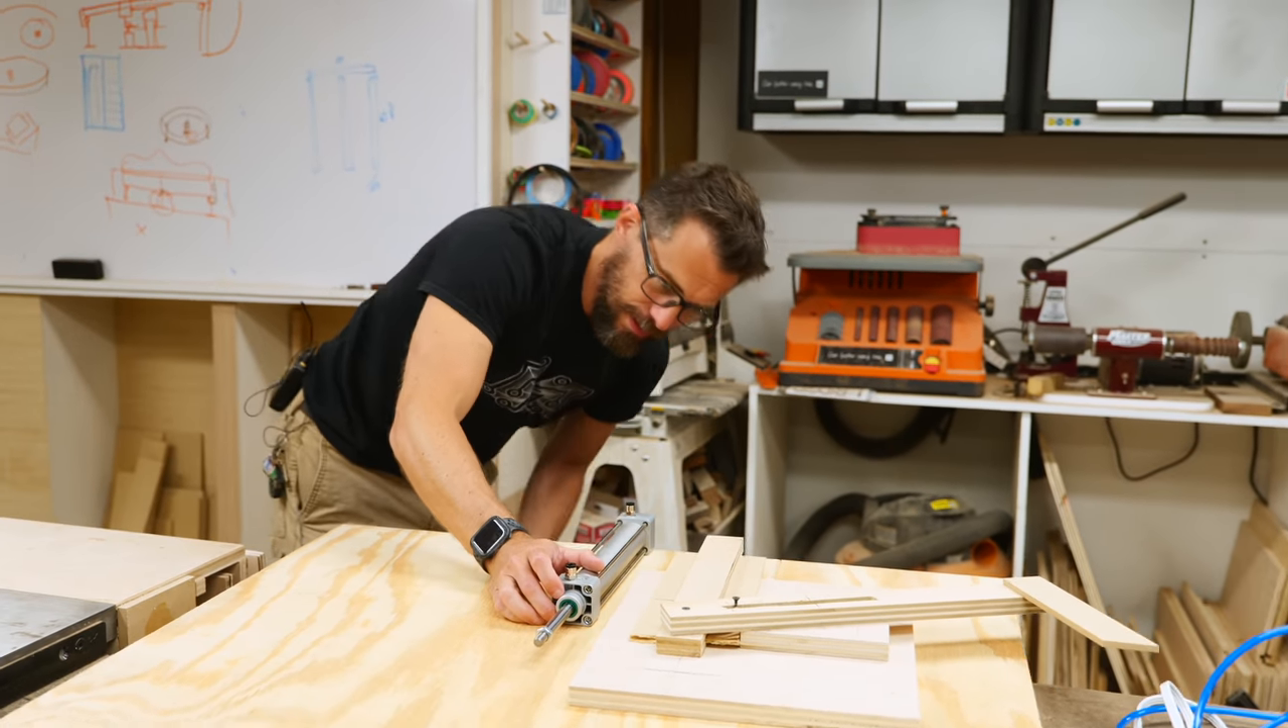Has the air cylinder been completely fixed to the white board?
No.